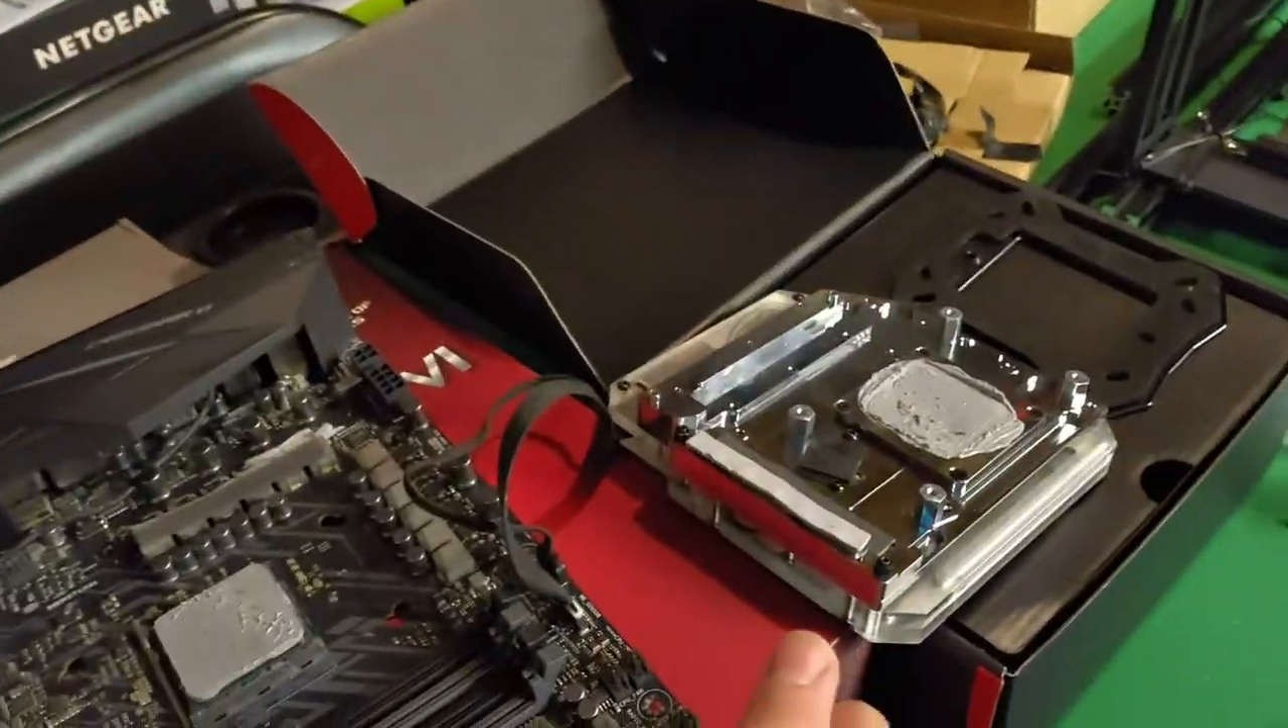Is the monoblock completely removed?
Yes.